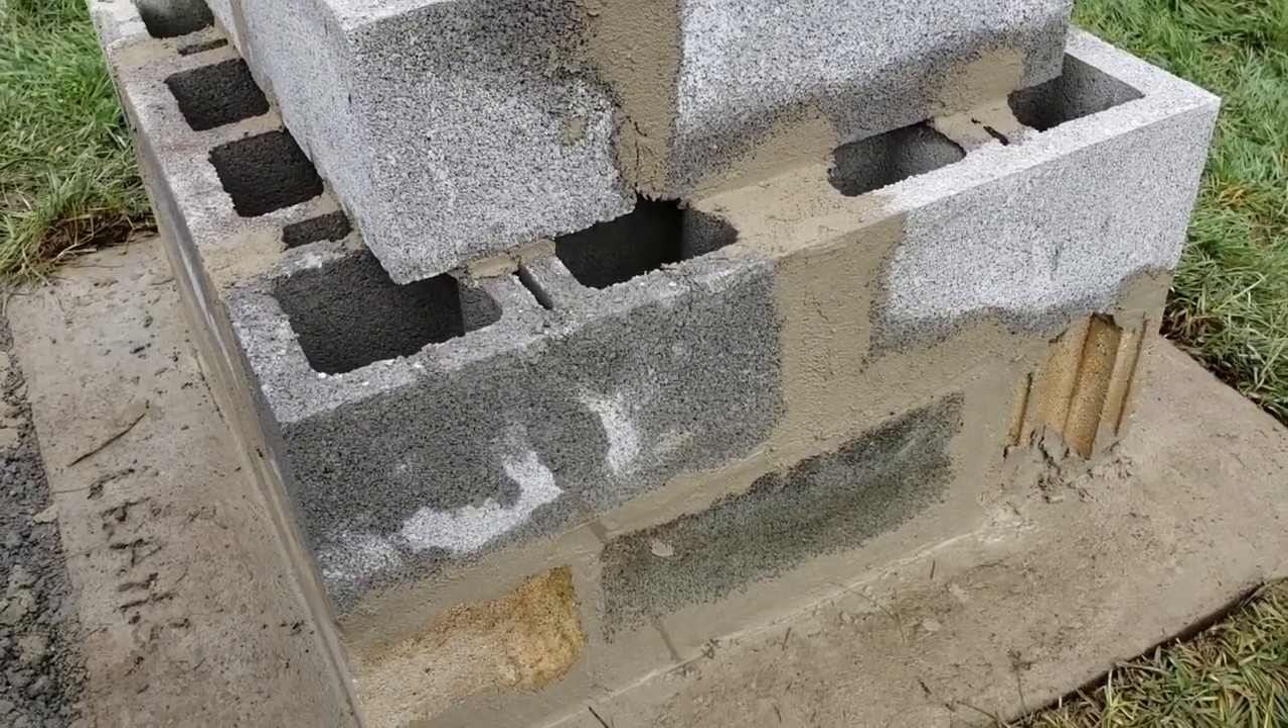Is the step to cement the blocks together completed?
Yes.